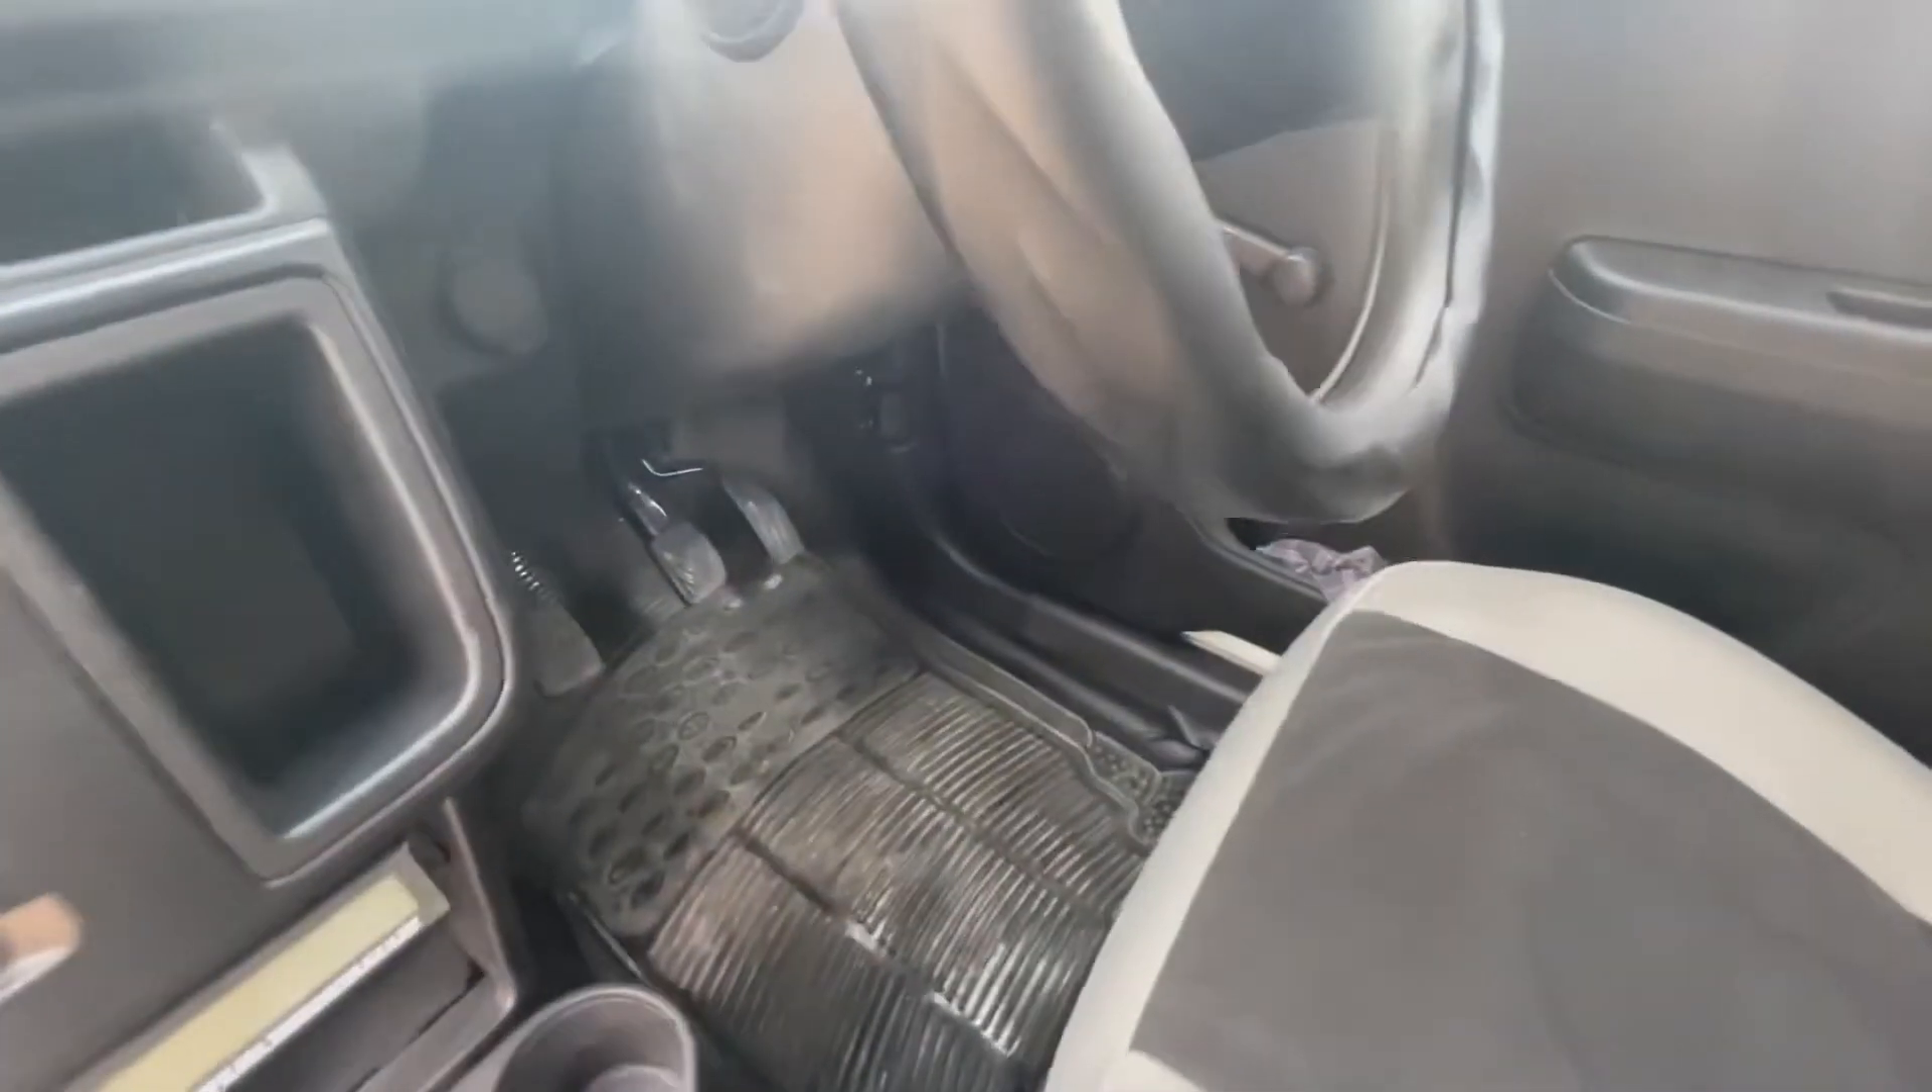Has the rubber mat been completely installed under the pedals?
Yes.